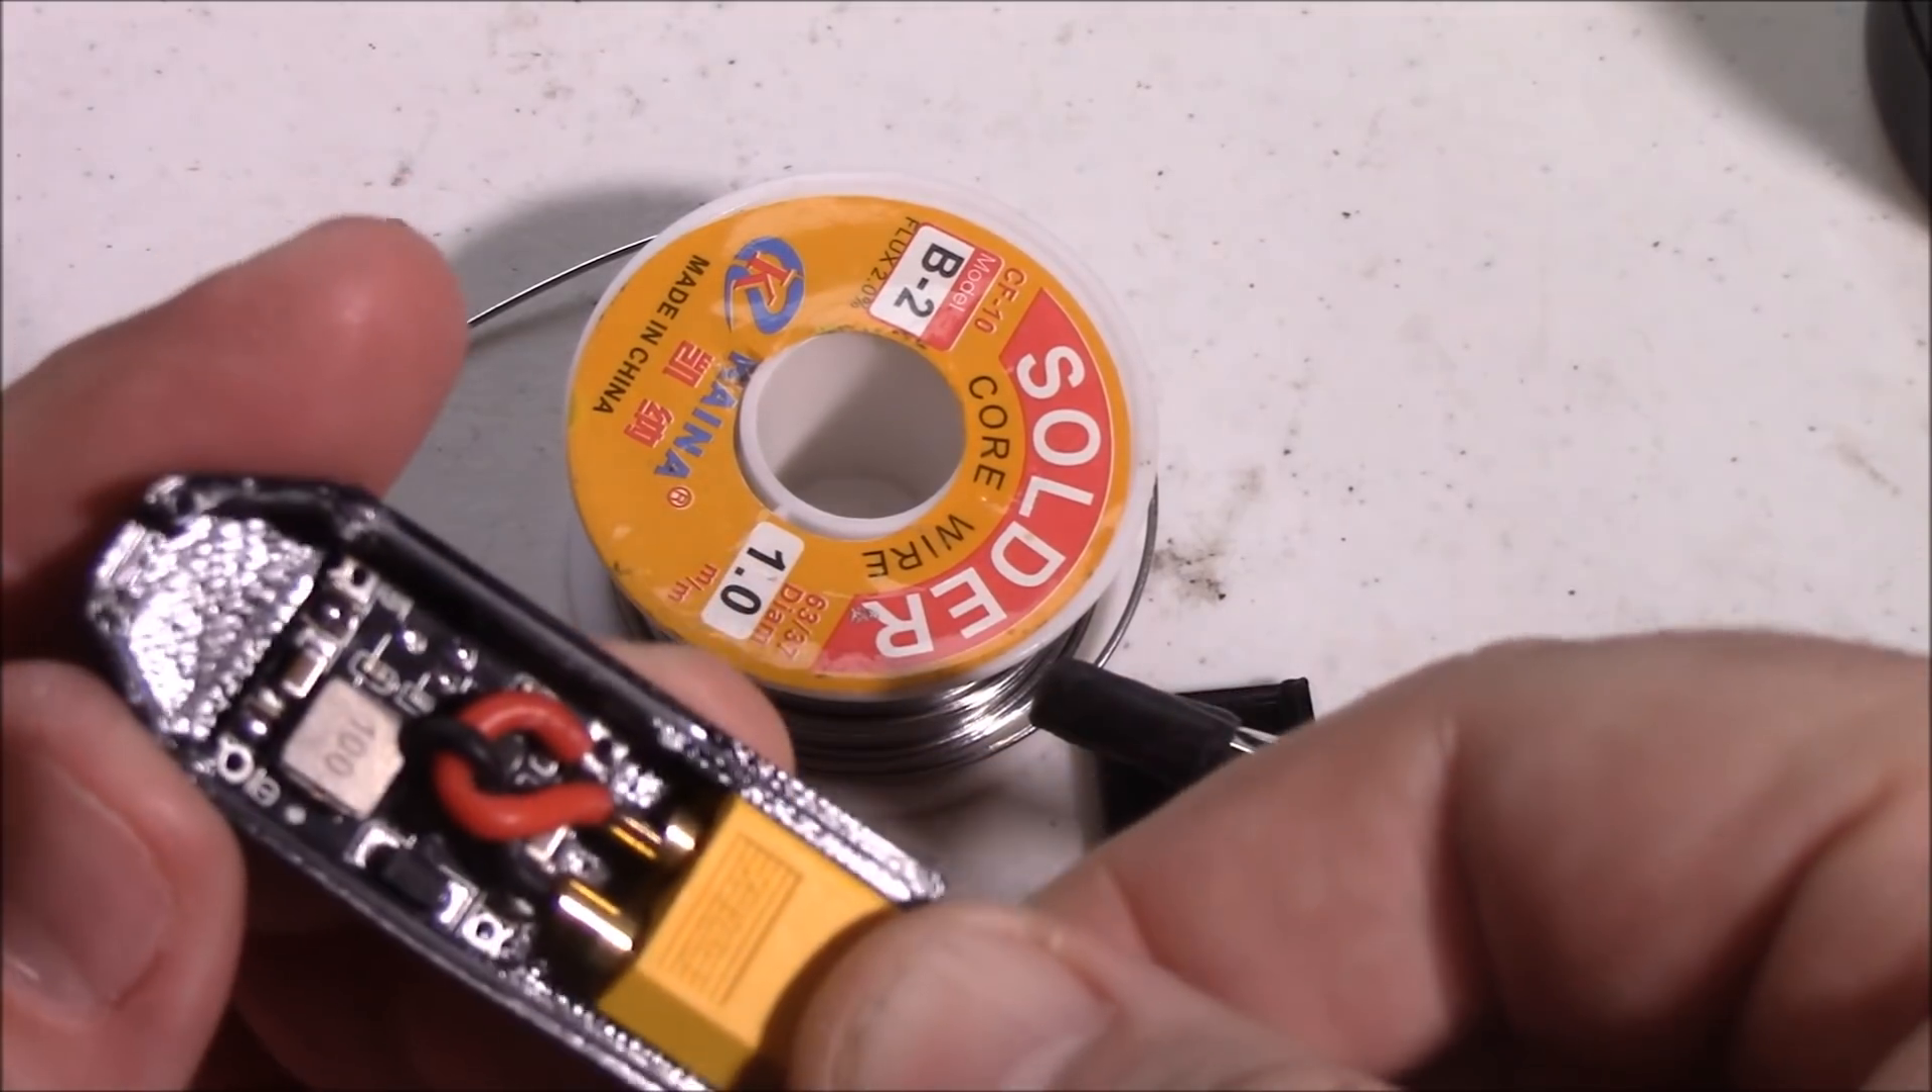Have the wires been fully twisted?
Yes.